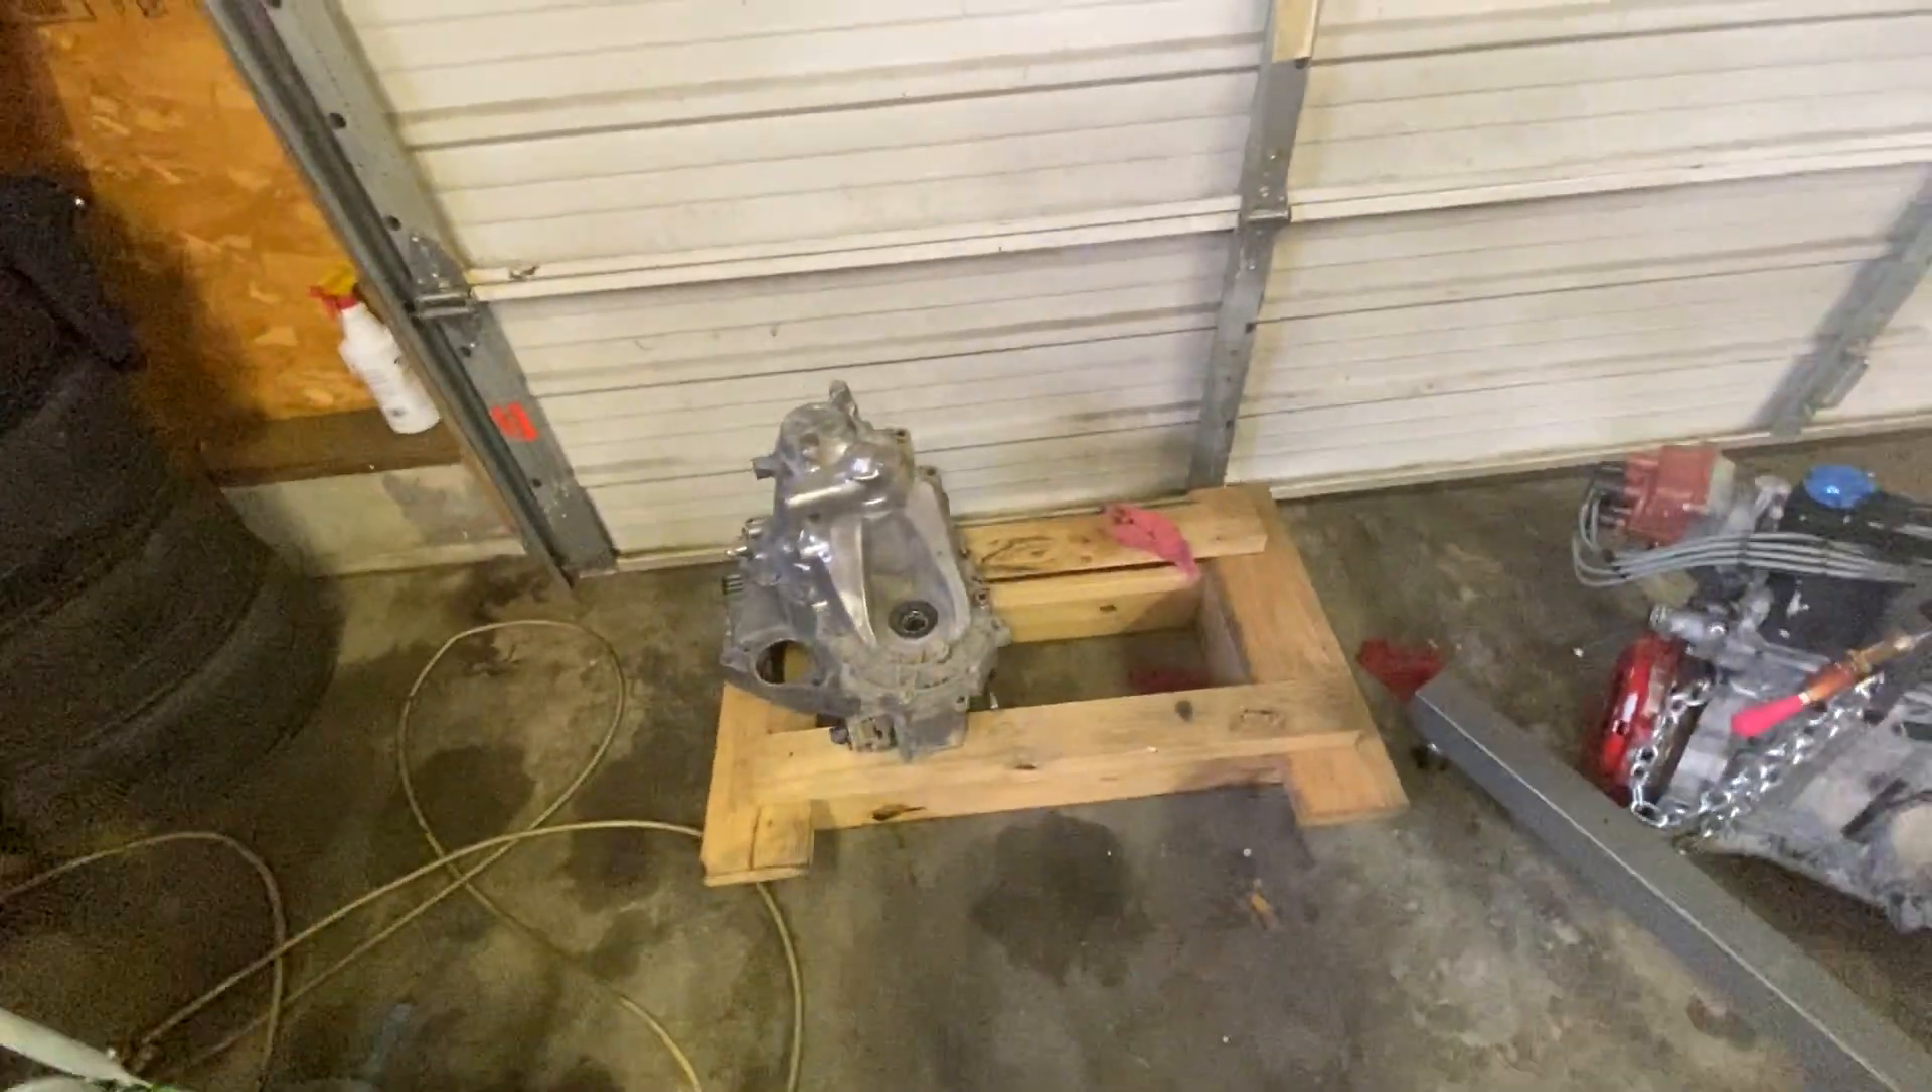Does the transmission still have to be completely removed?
No.